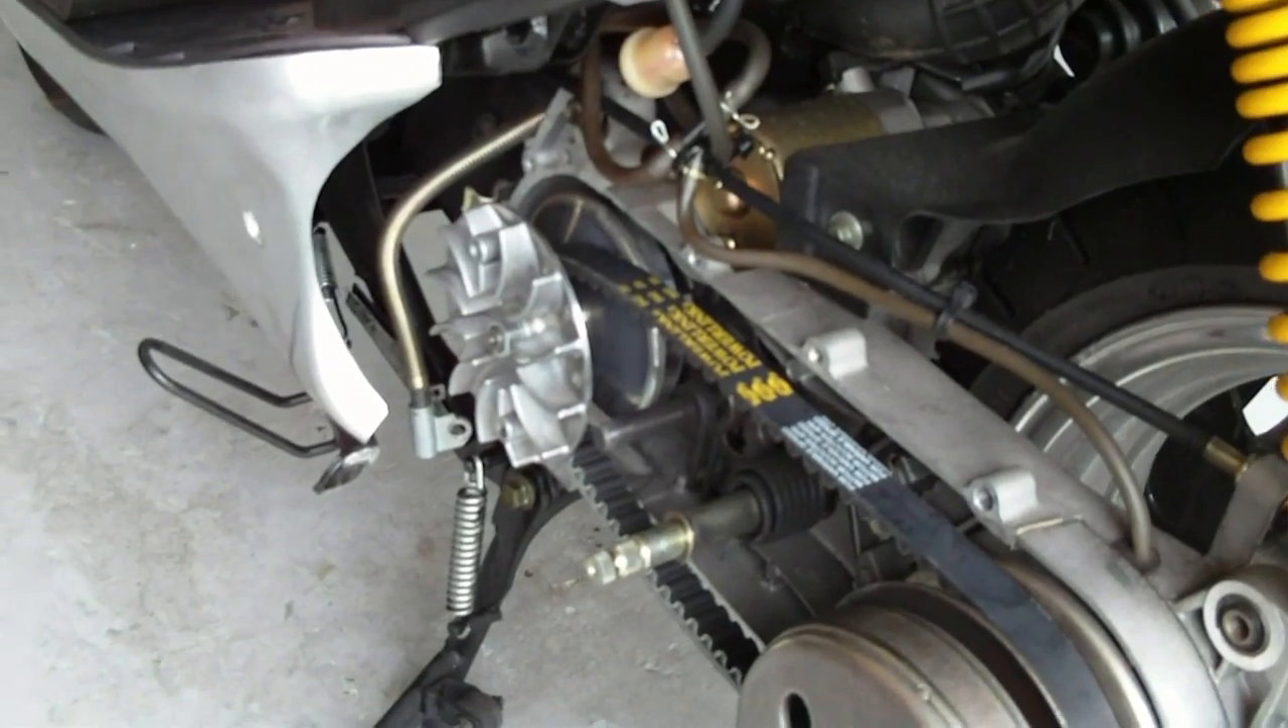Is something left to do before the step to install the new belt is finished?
No.